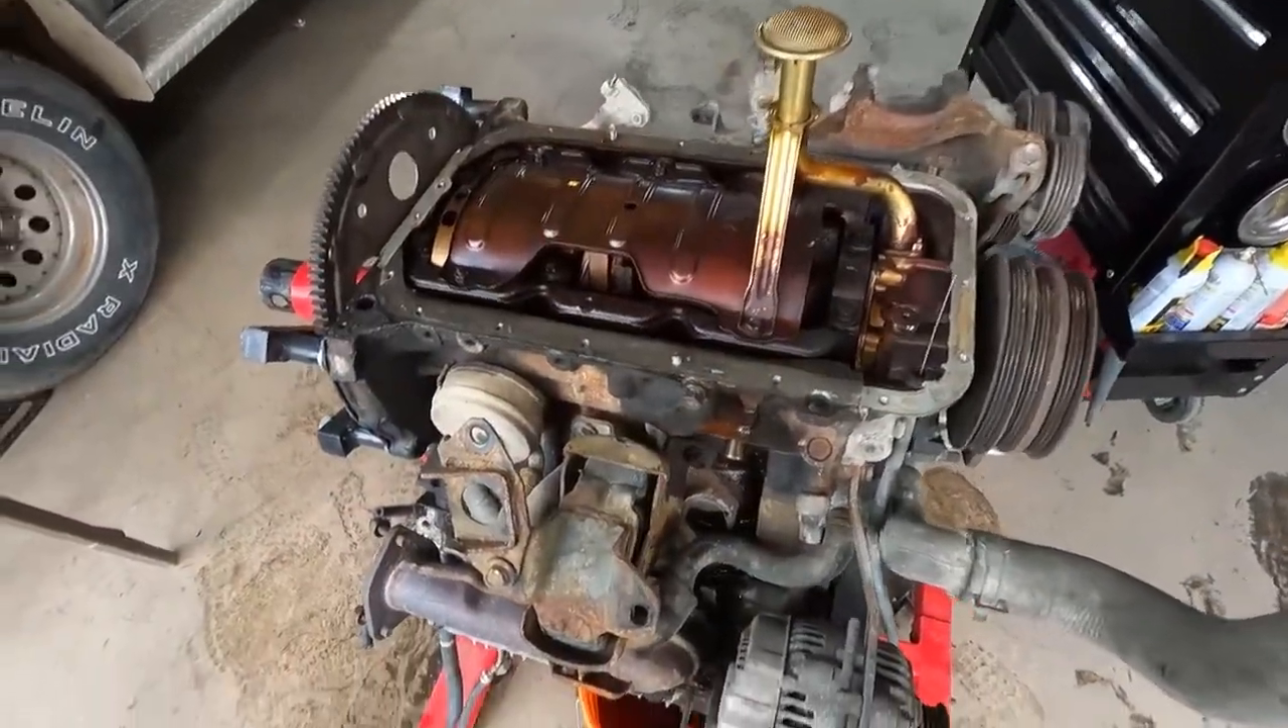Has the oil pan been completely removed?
Yes.